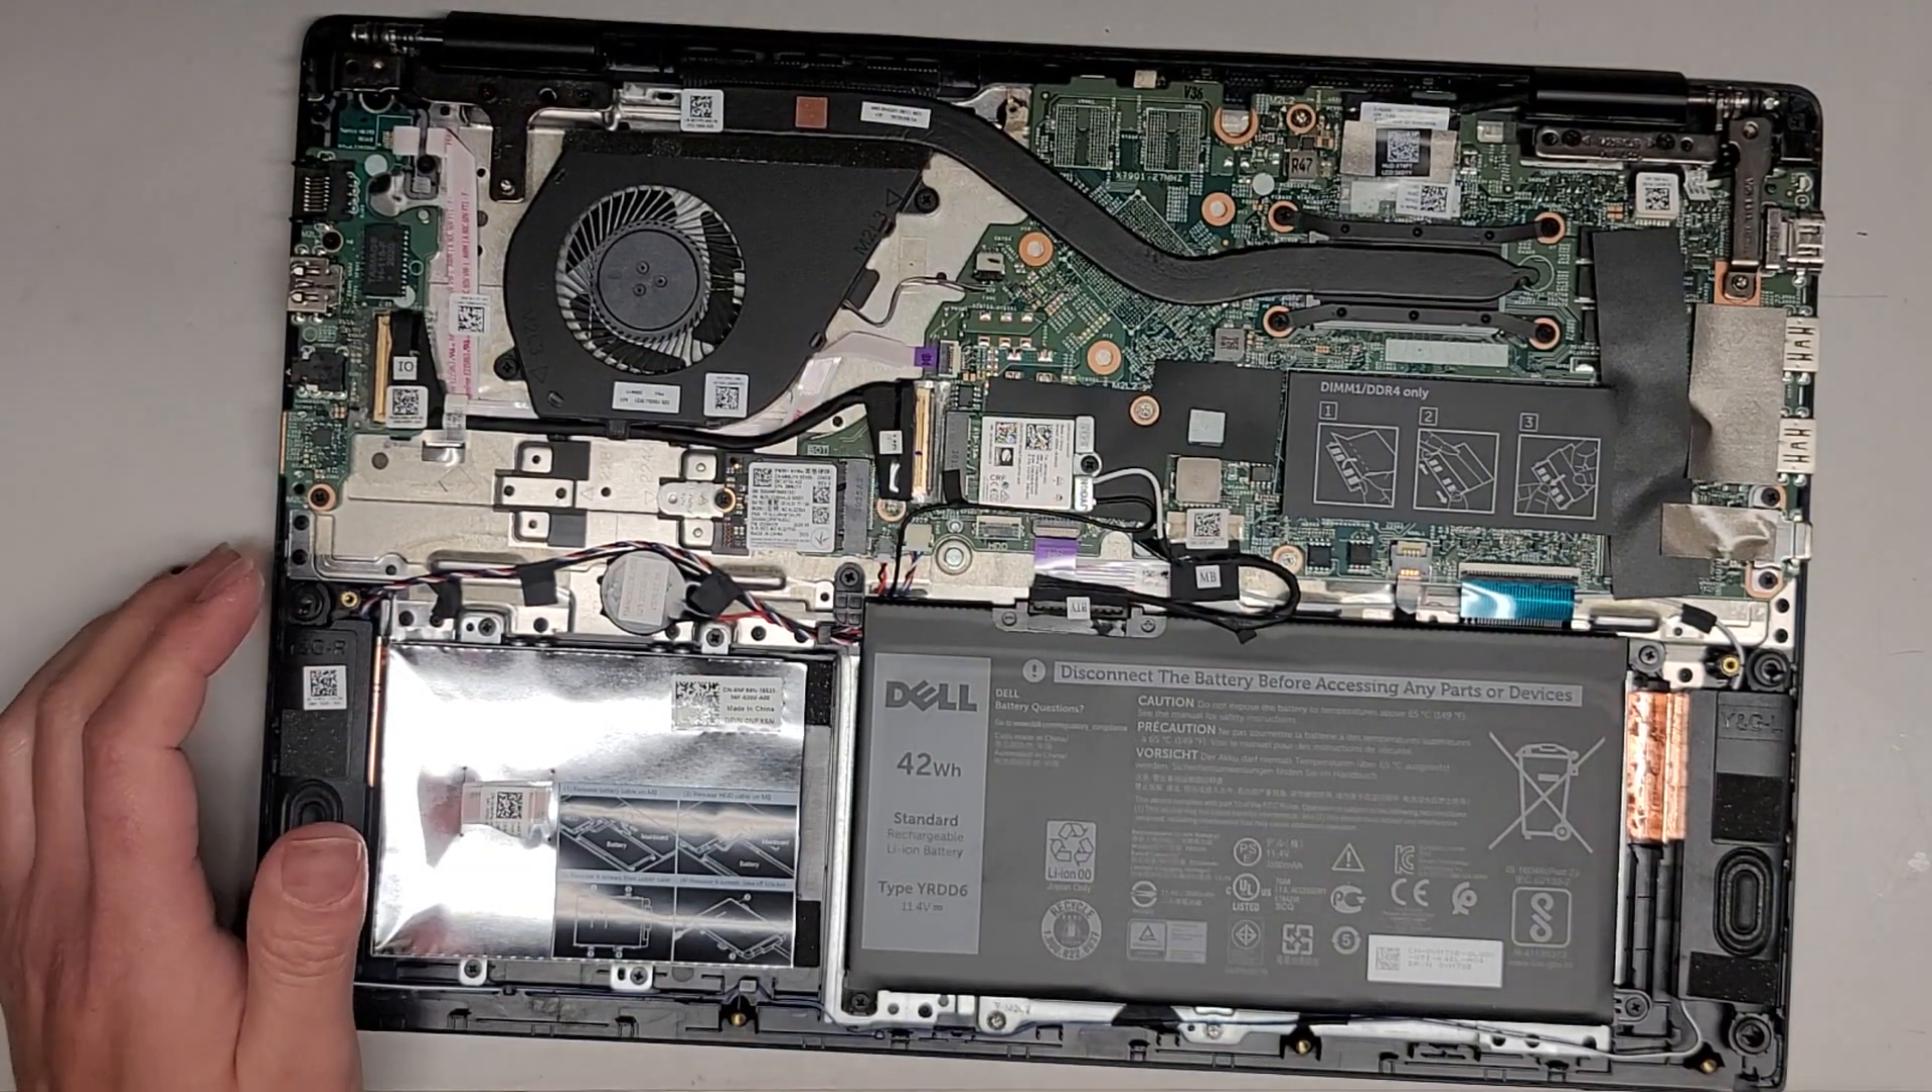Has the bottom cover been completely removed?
Yes.